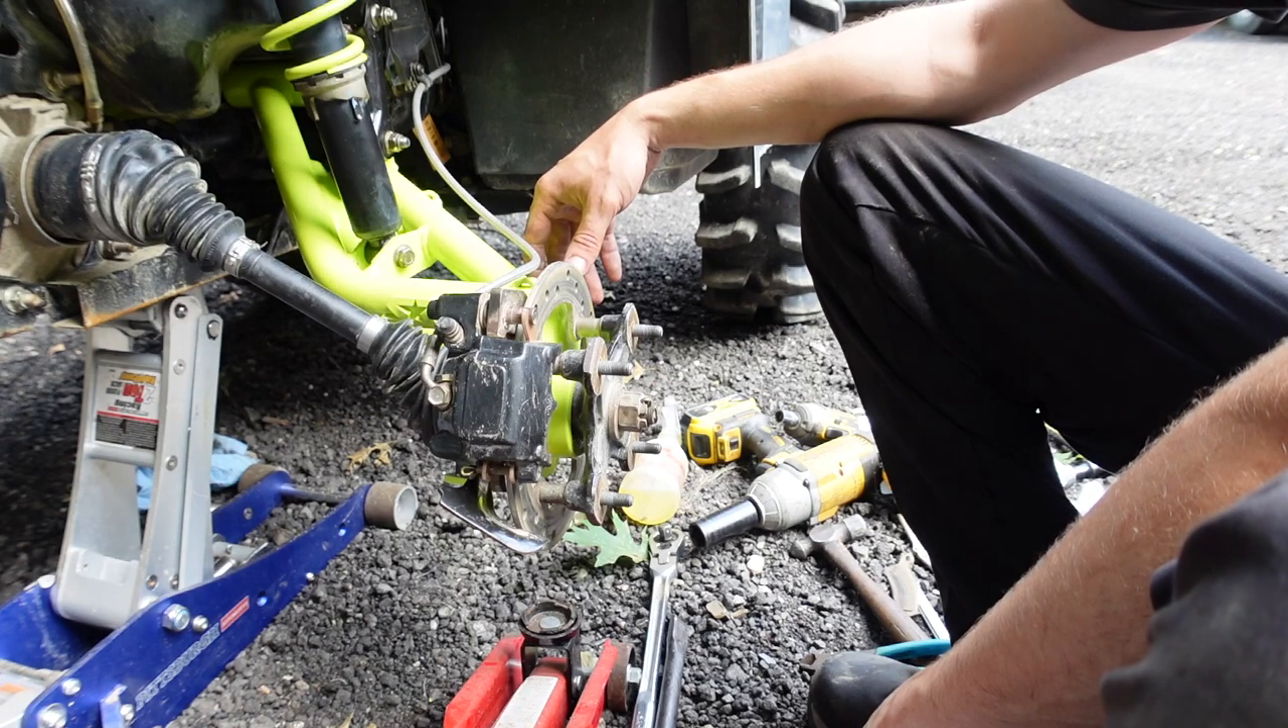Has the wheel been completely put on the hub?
No.